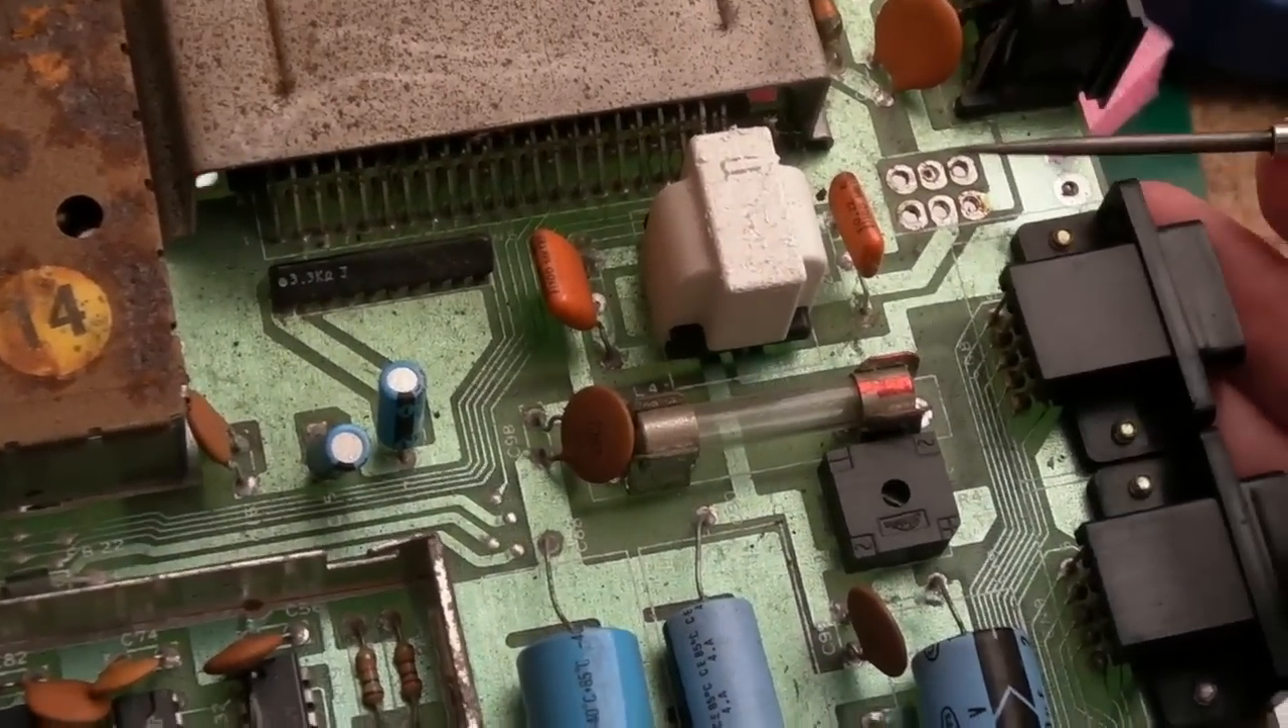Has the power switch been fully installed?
No.